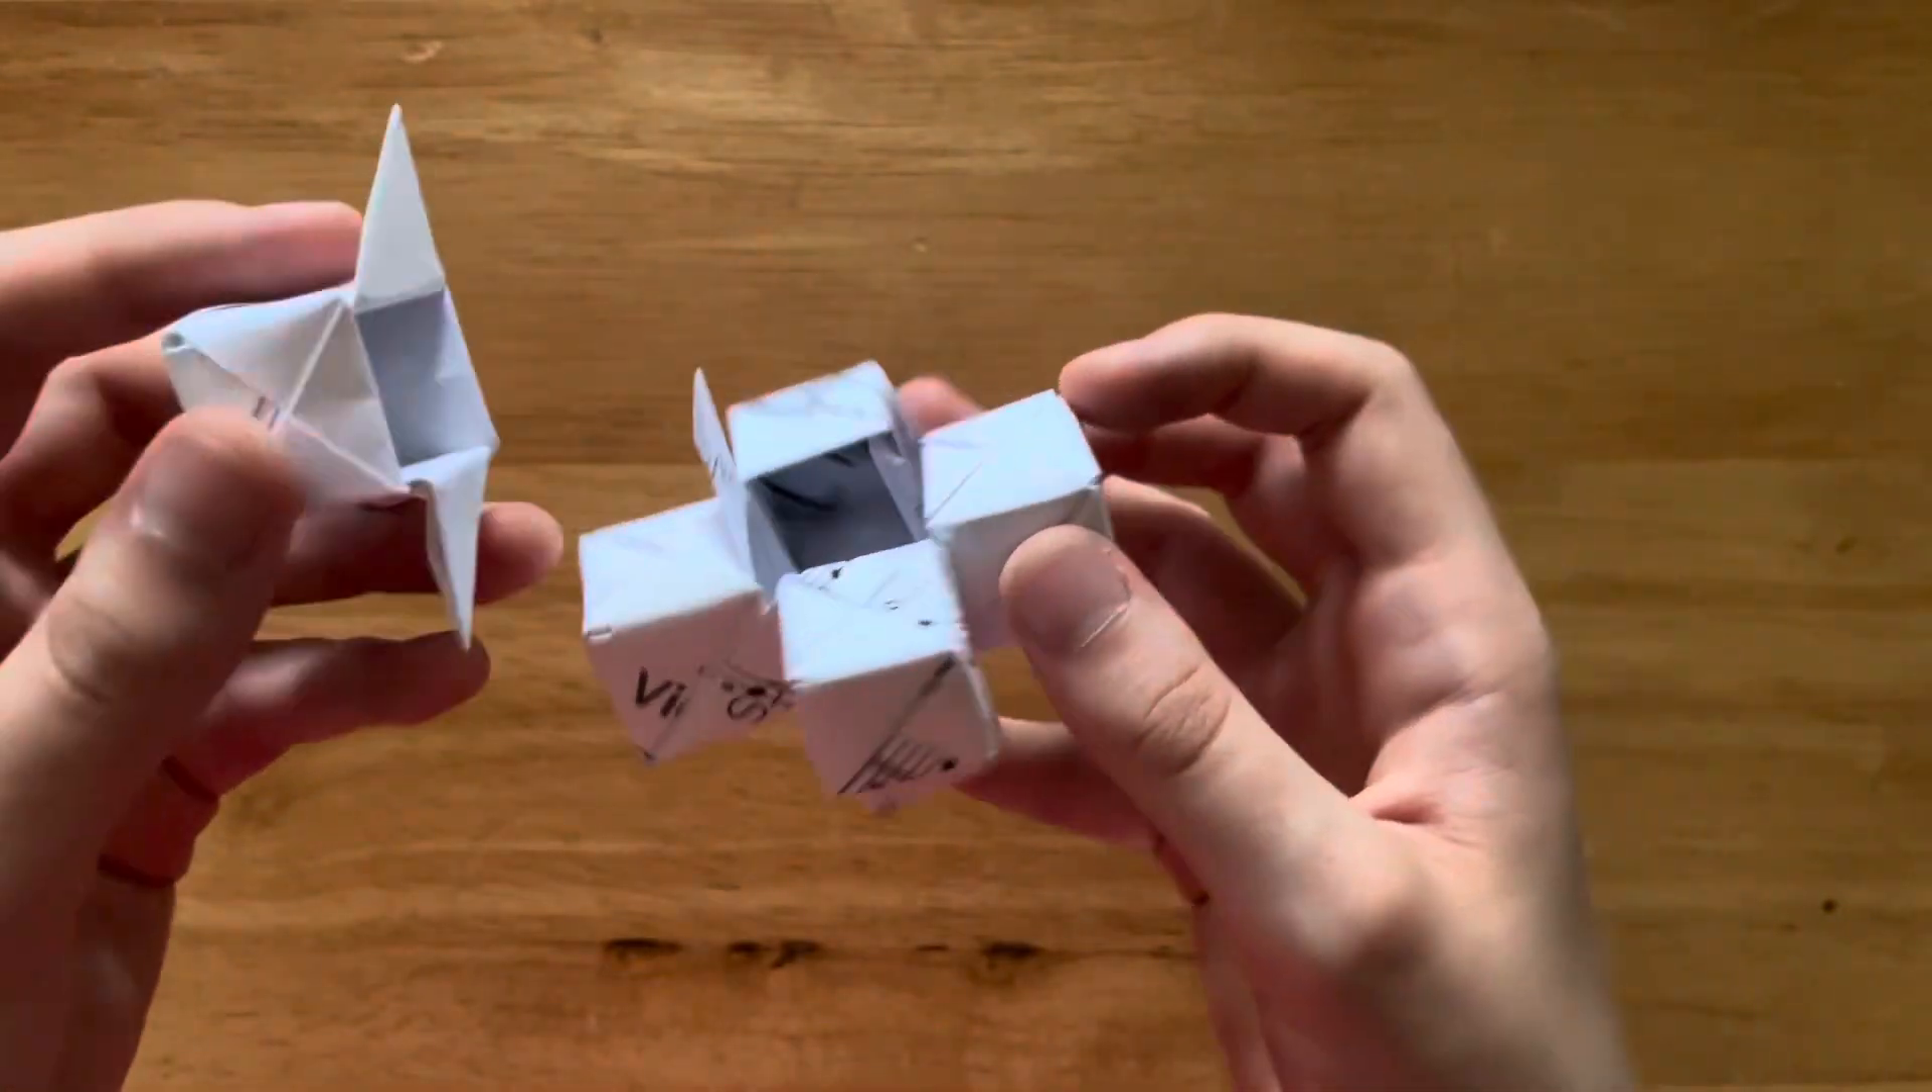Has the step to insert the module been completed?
No.